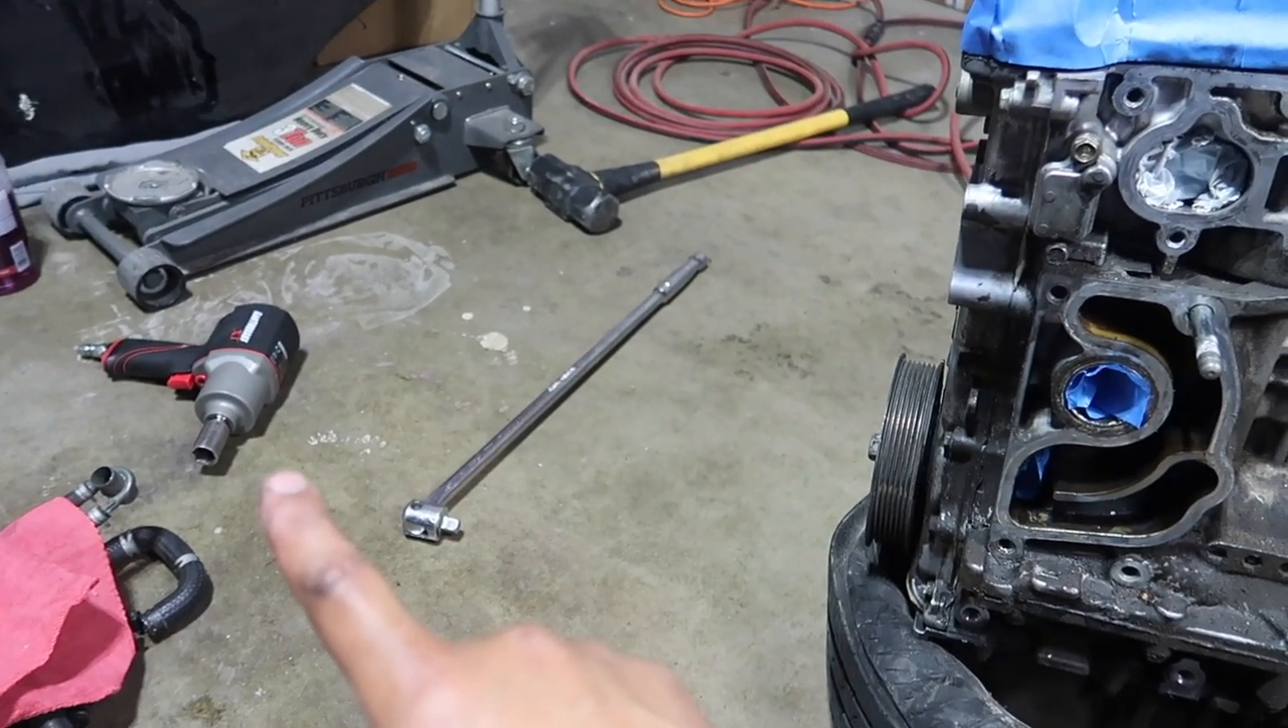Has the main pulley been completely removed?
No.